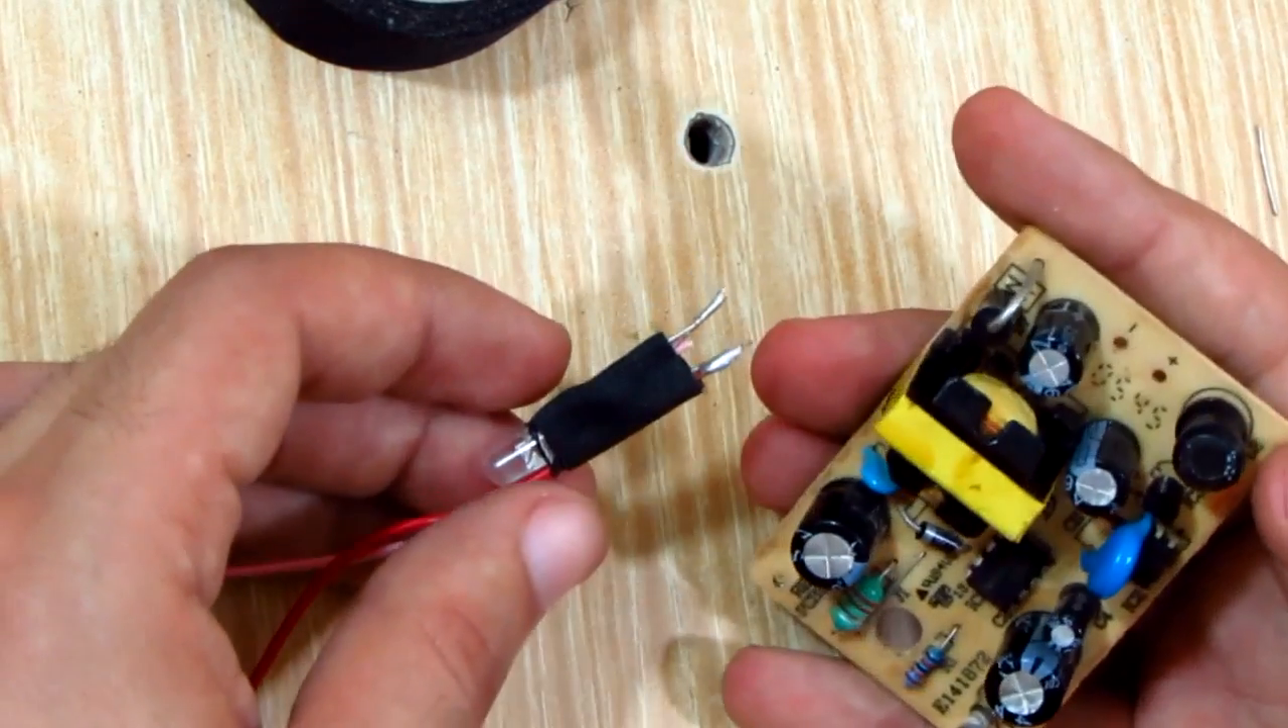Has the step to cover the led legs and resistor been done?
Yes.